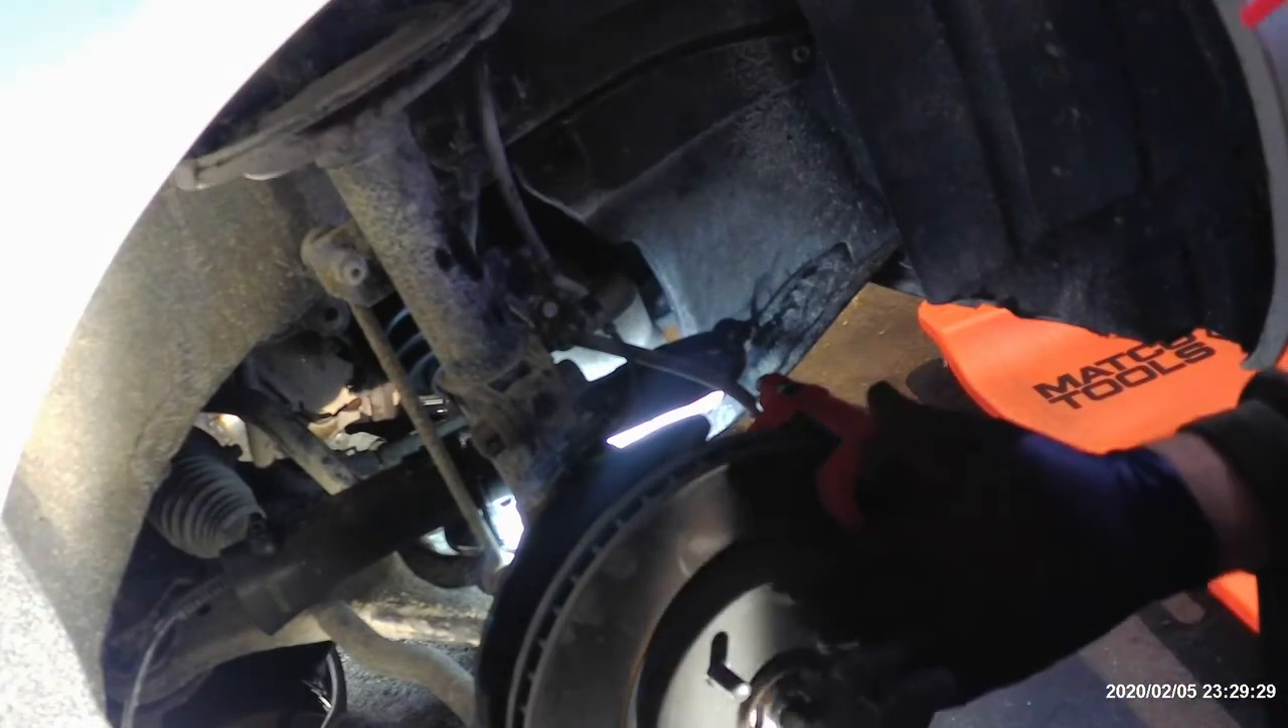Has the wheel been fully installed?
No.